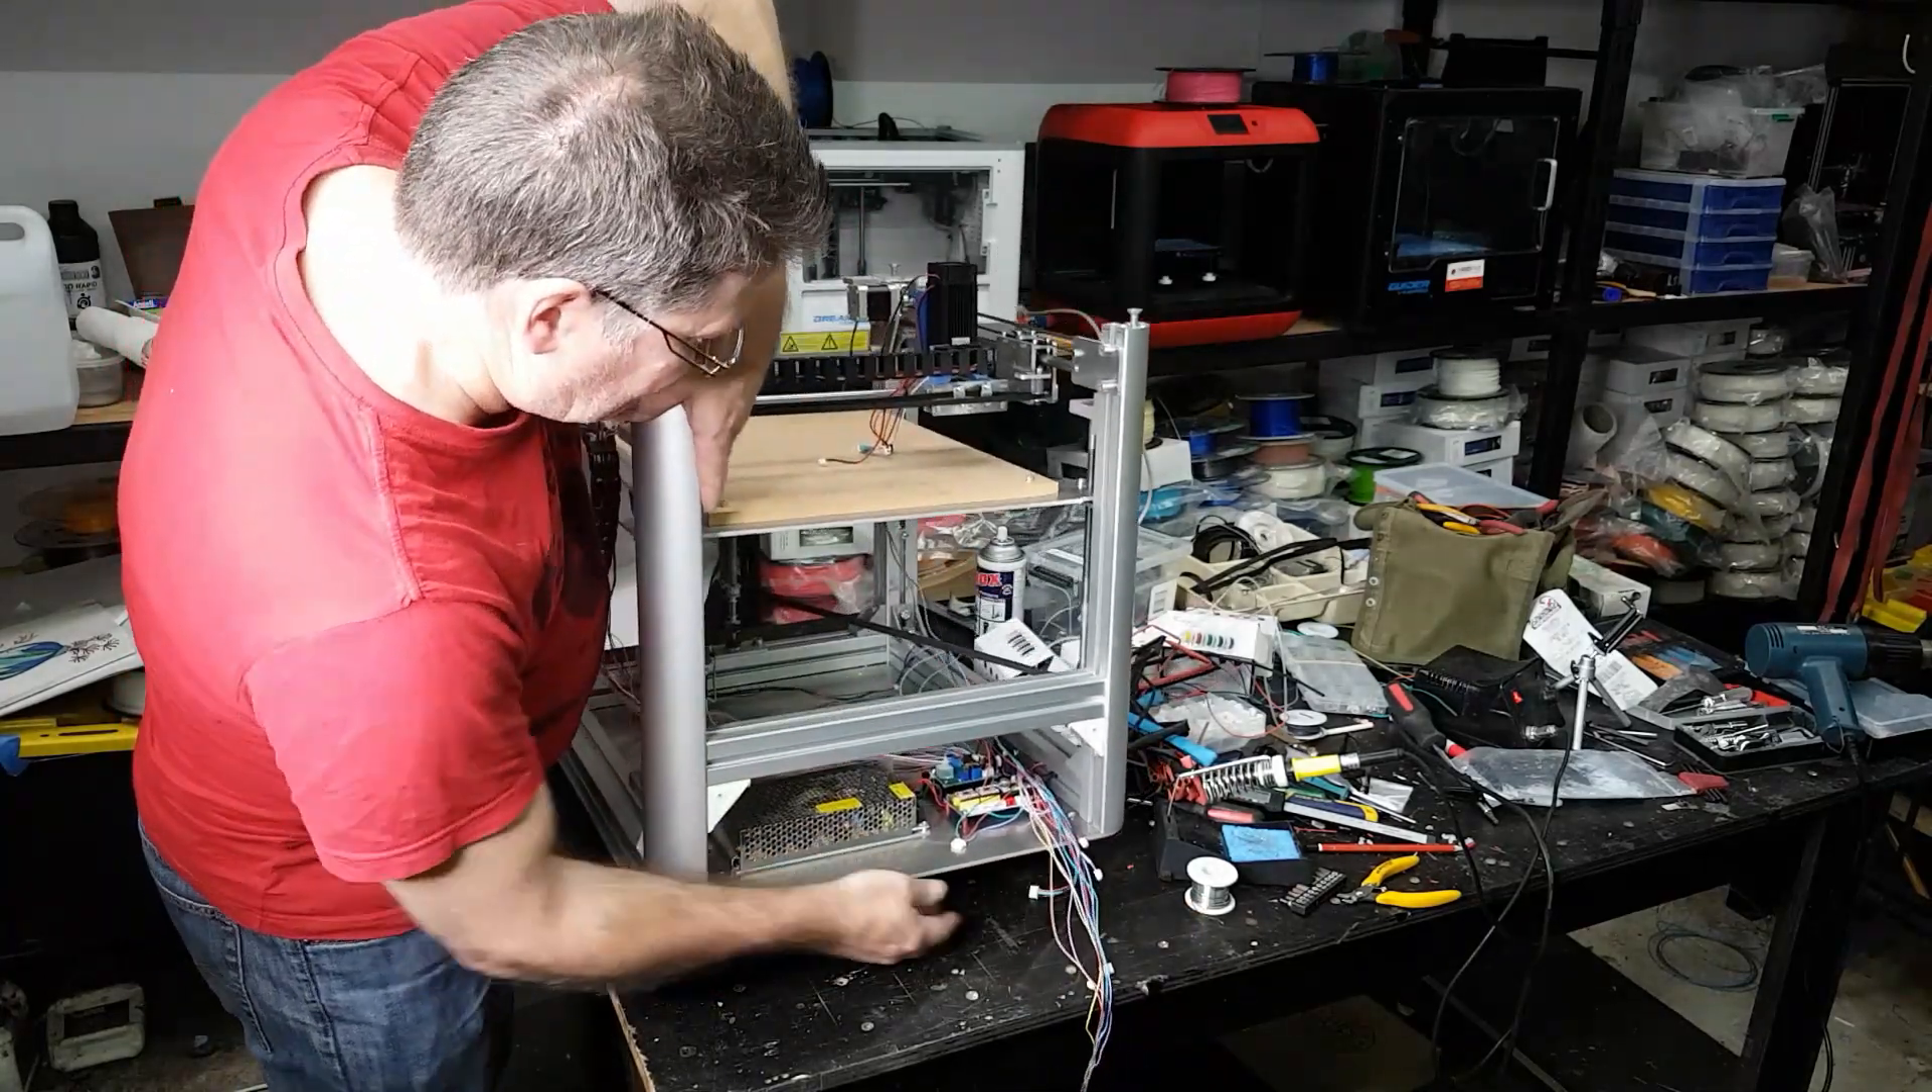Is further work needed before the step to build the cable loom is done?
Yes.